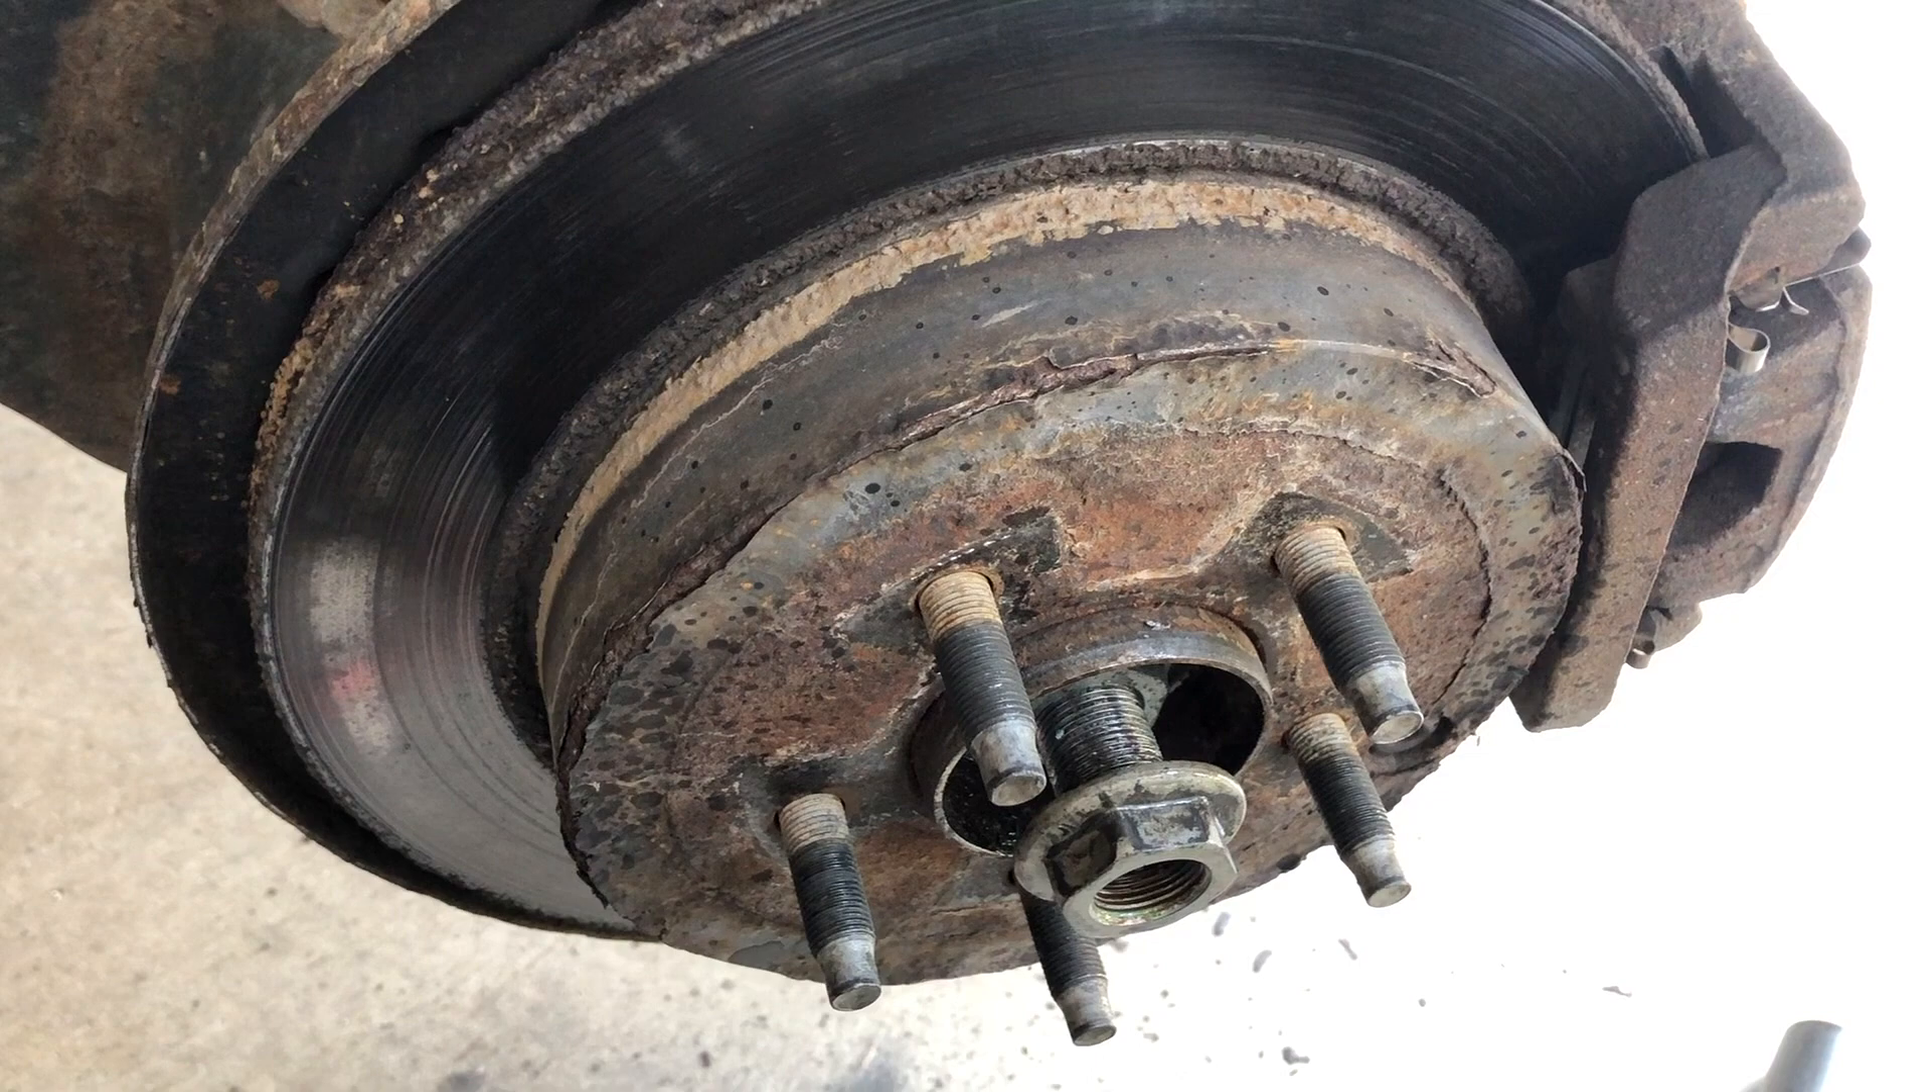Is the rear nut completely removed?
No.